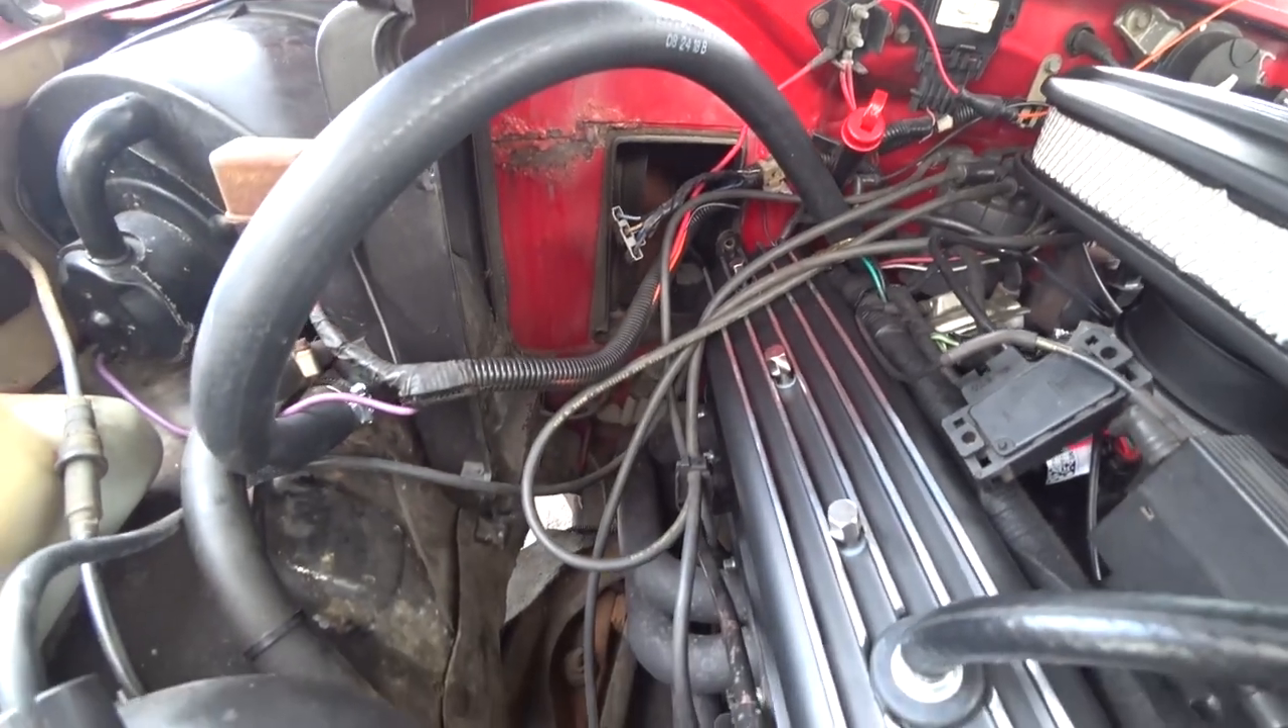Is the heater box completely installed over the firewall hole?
No.